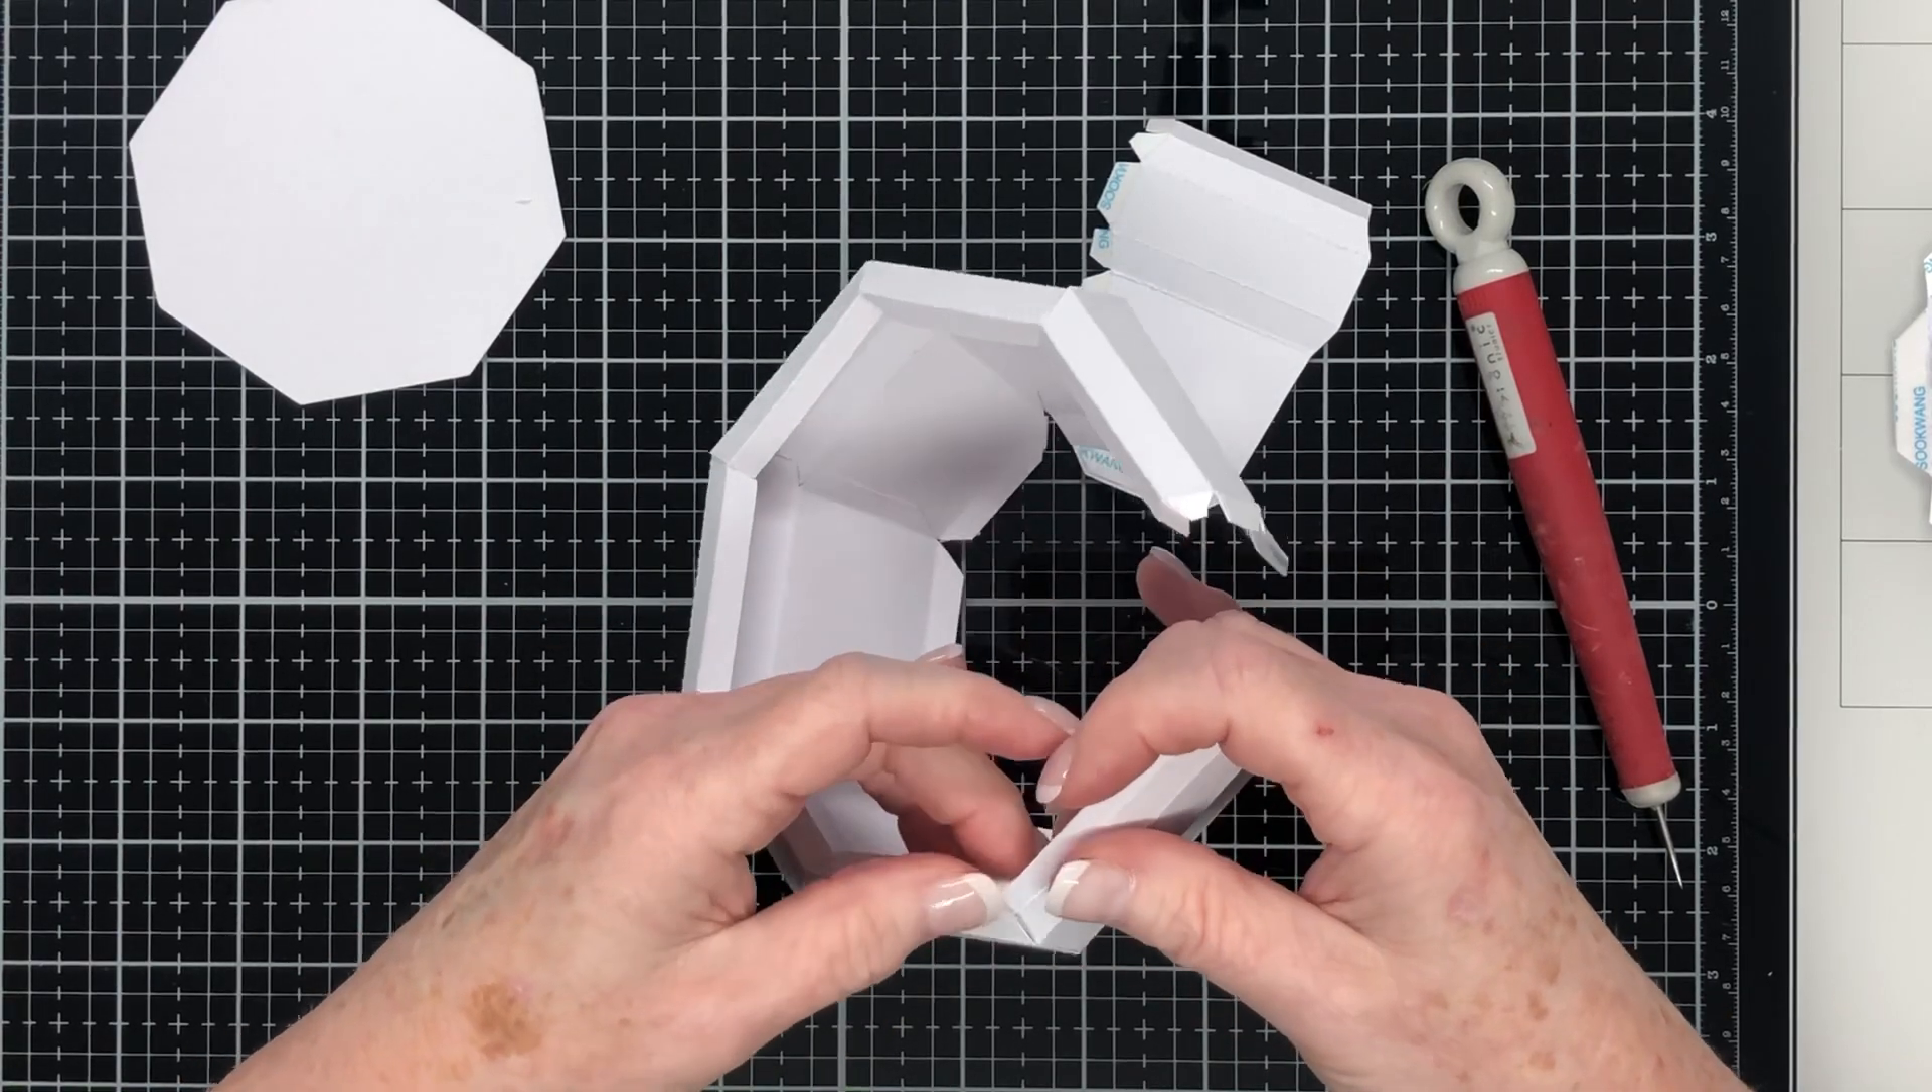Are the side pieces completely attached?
No.